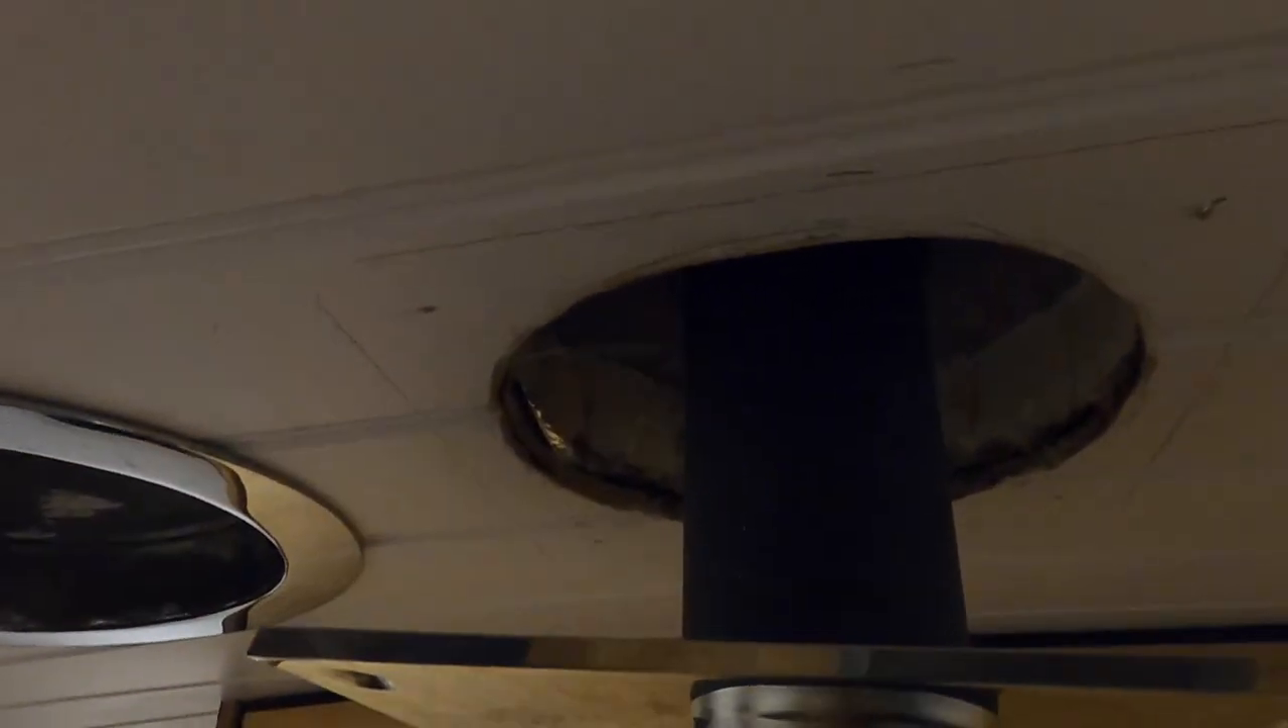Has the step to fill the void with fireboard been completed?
No.